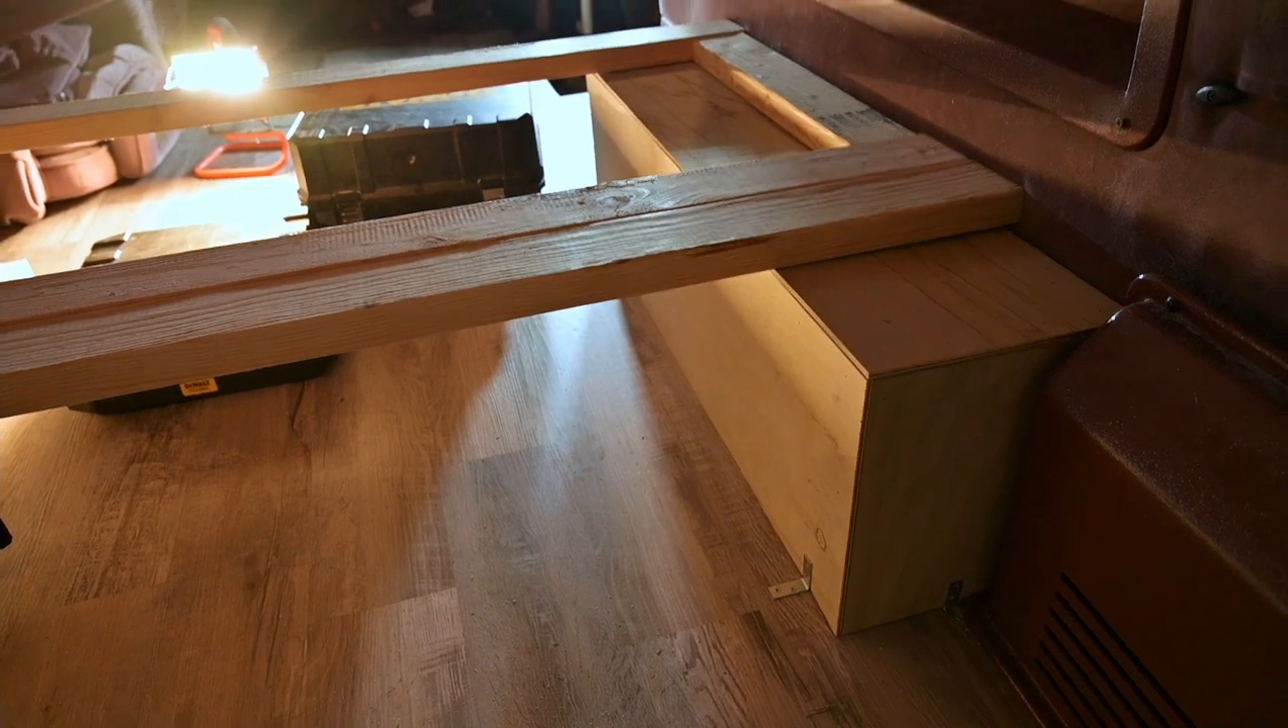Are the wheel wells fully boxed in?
Yes.